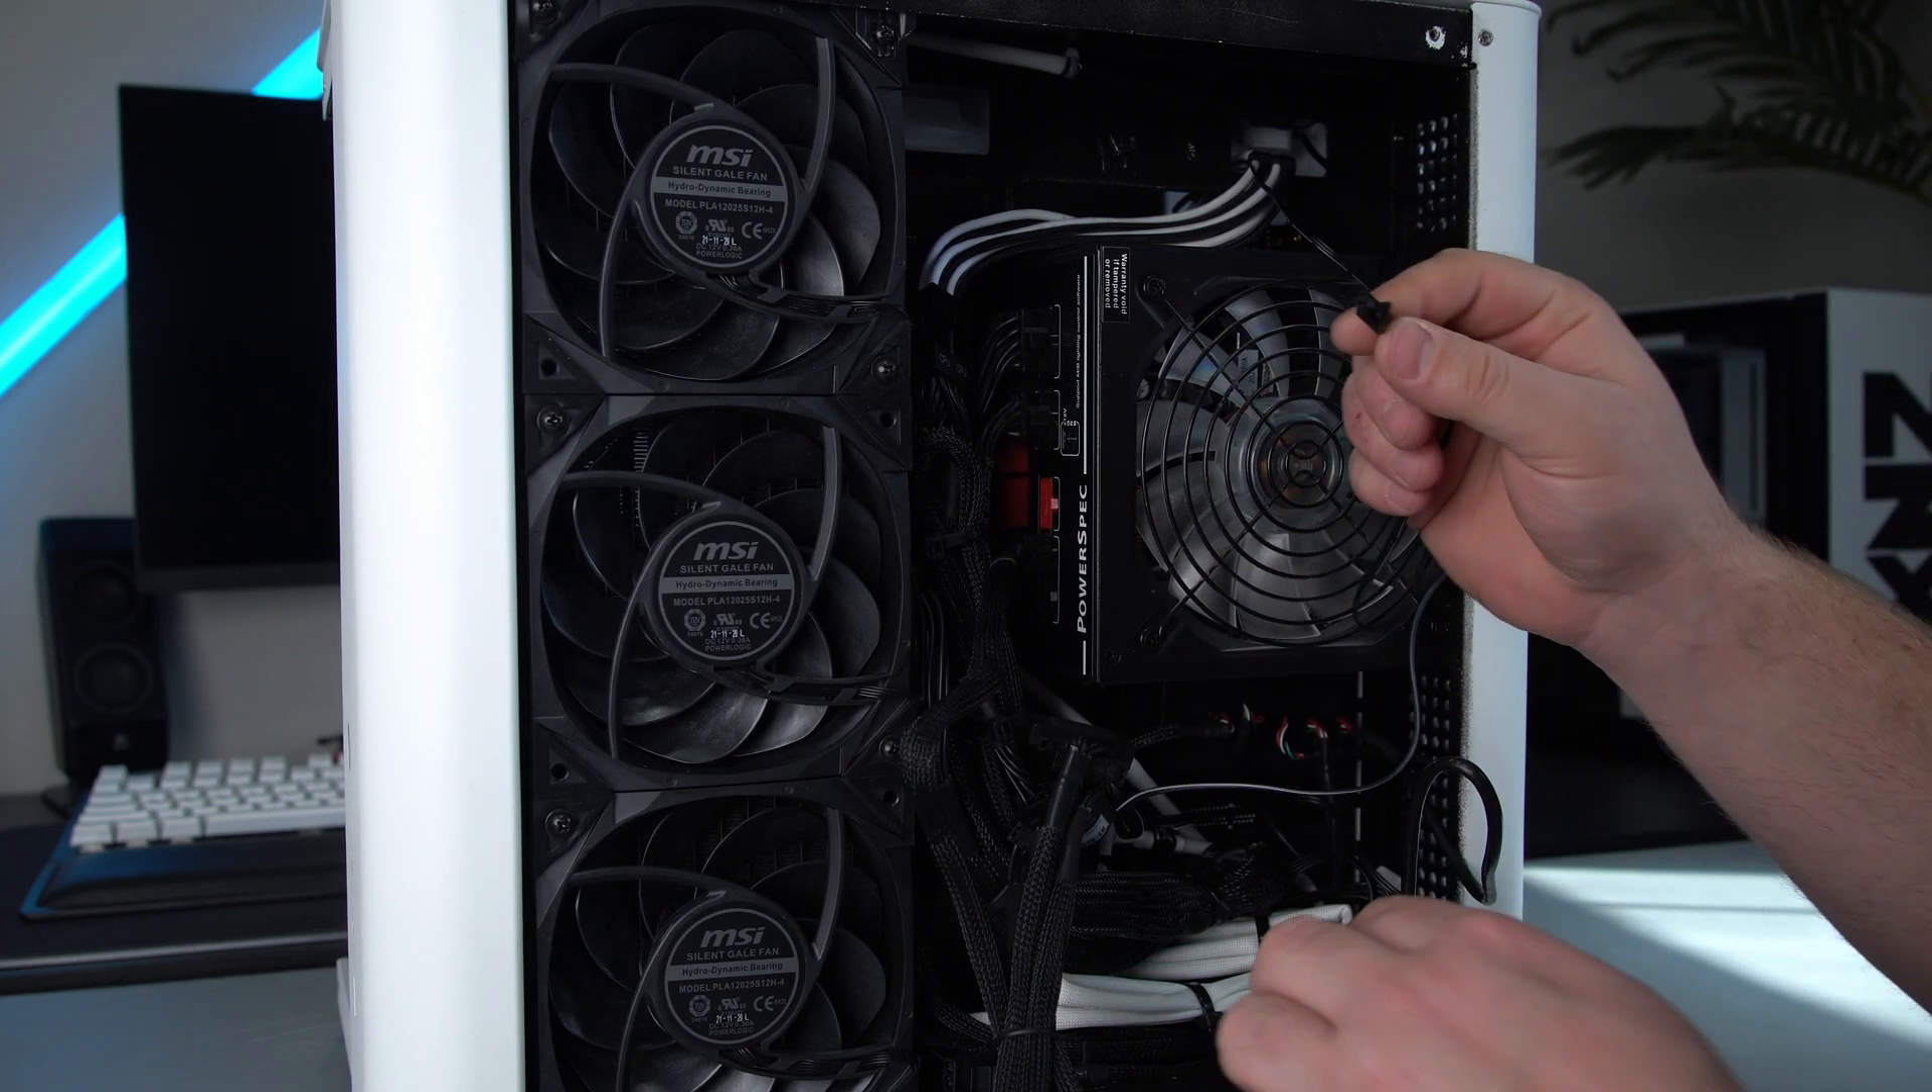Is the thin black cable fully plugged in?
No.